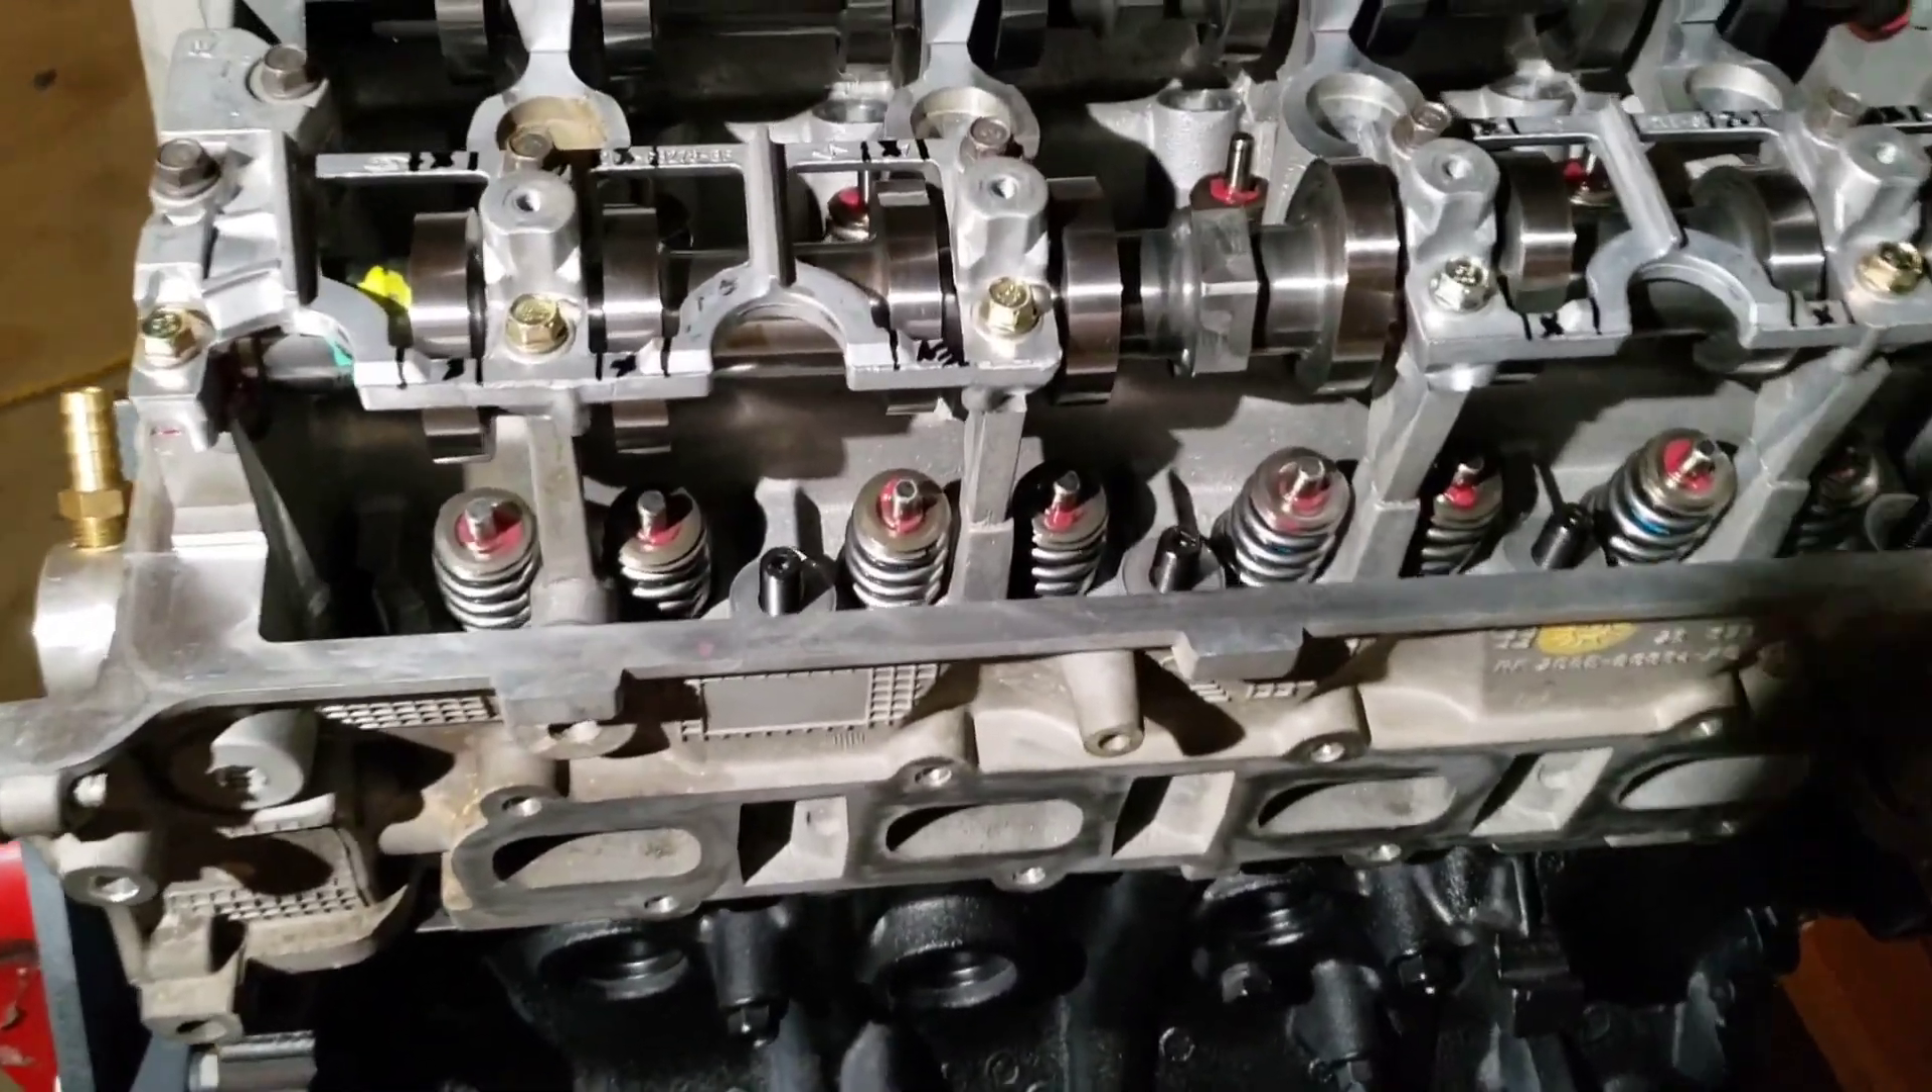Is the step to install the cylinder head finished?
Yes.